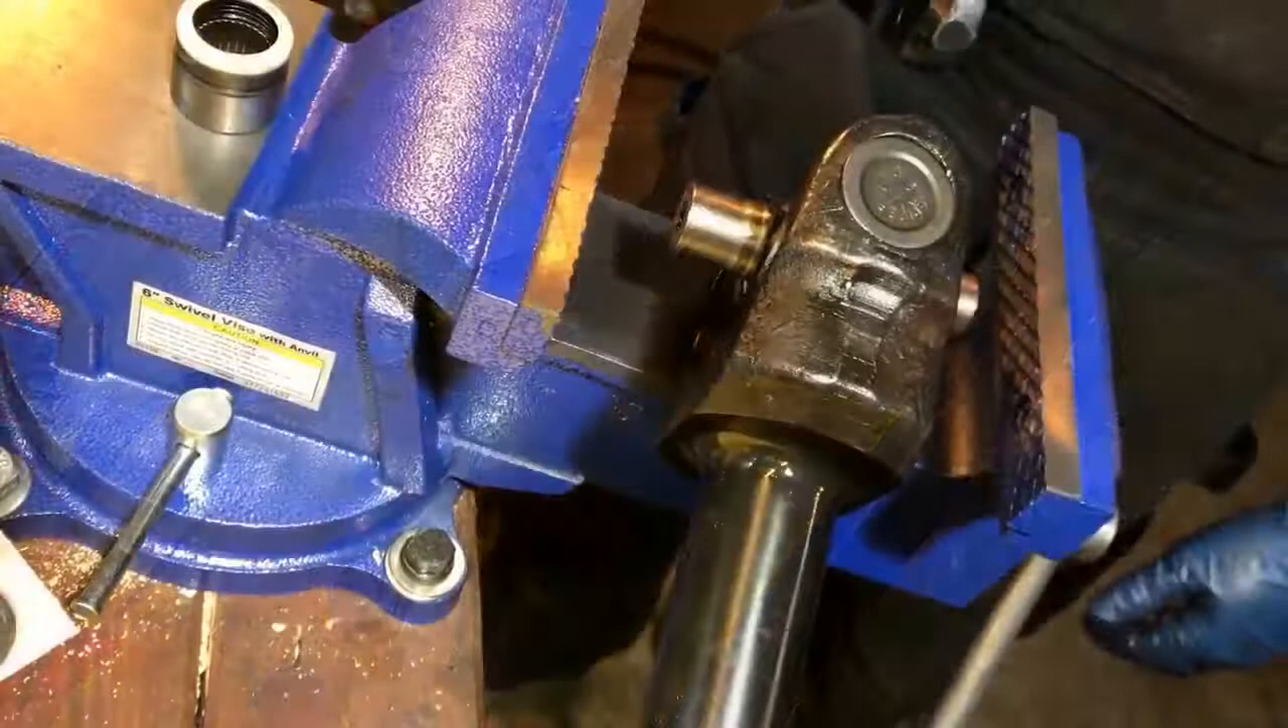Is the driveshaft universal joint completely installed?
No.